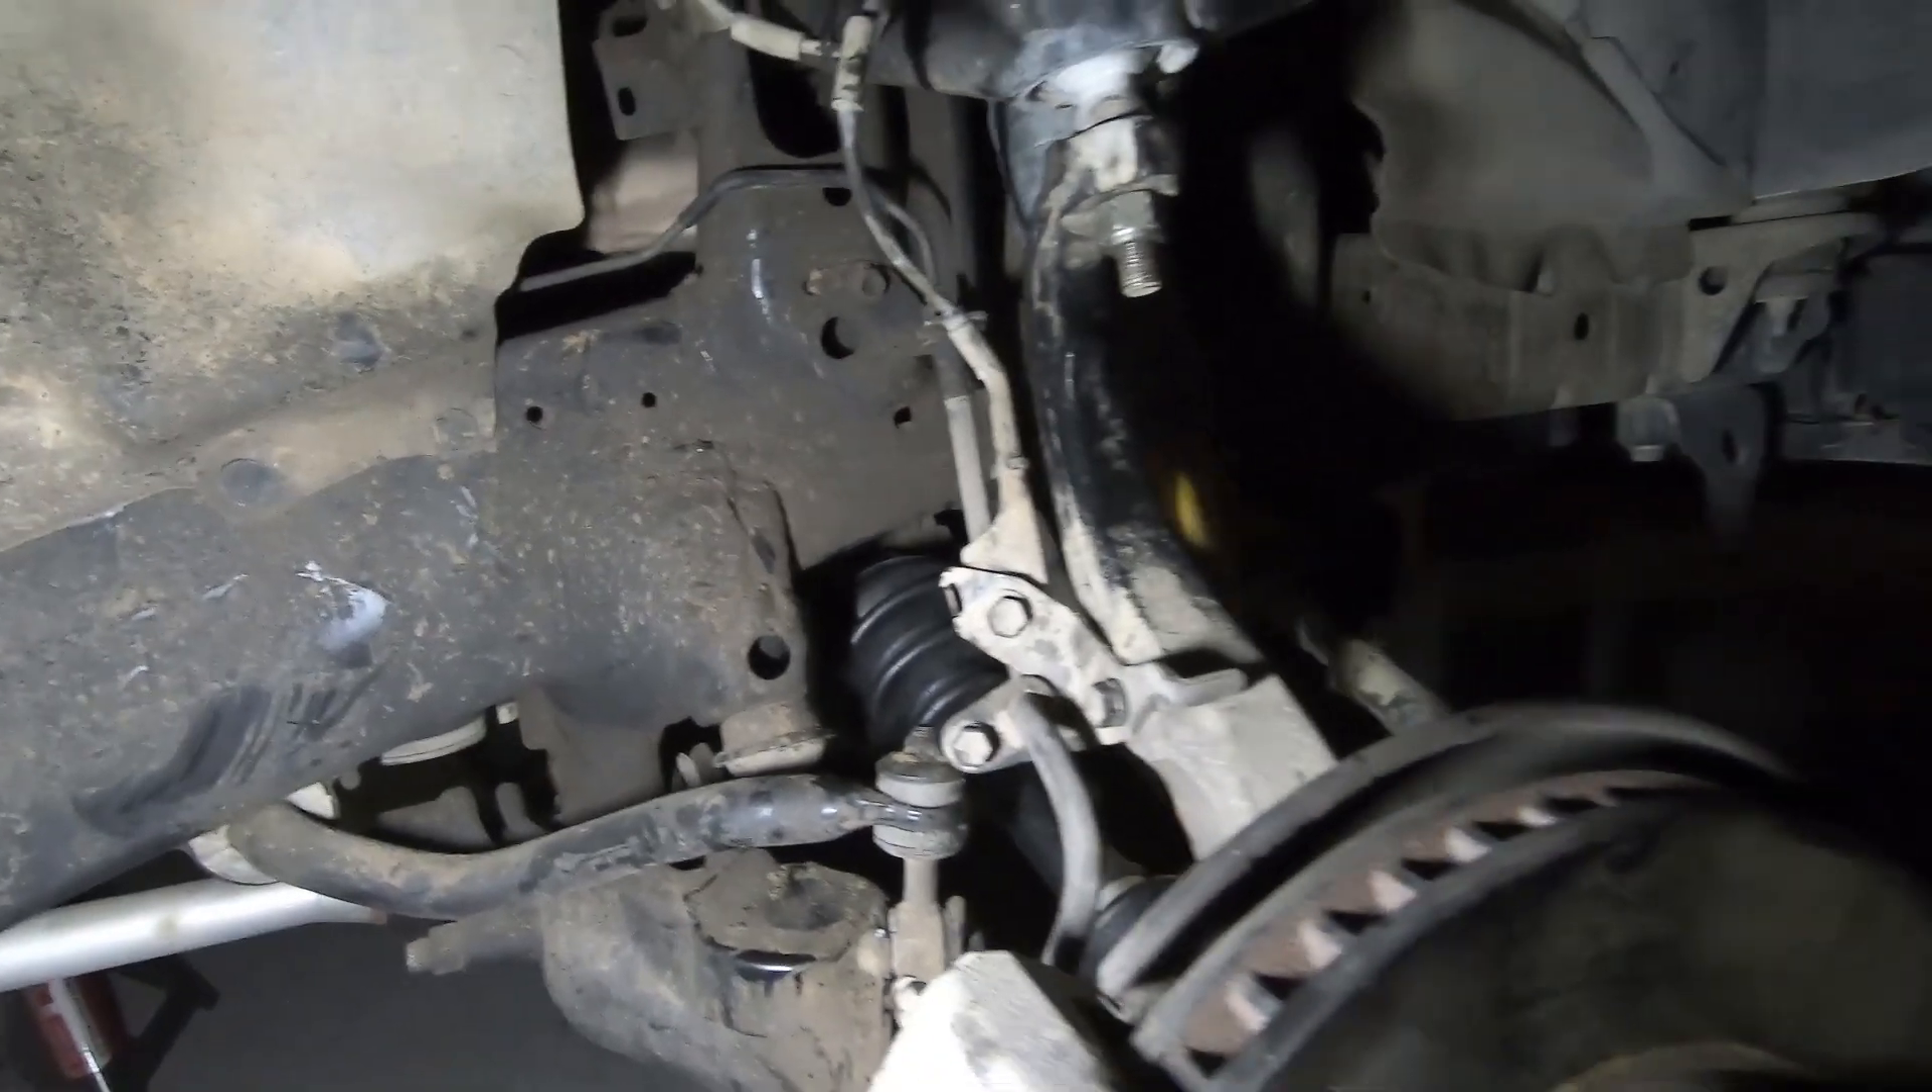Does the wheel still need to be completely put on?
Yes.